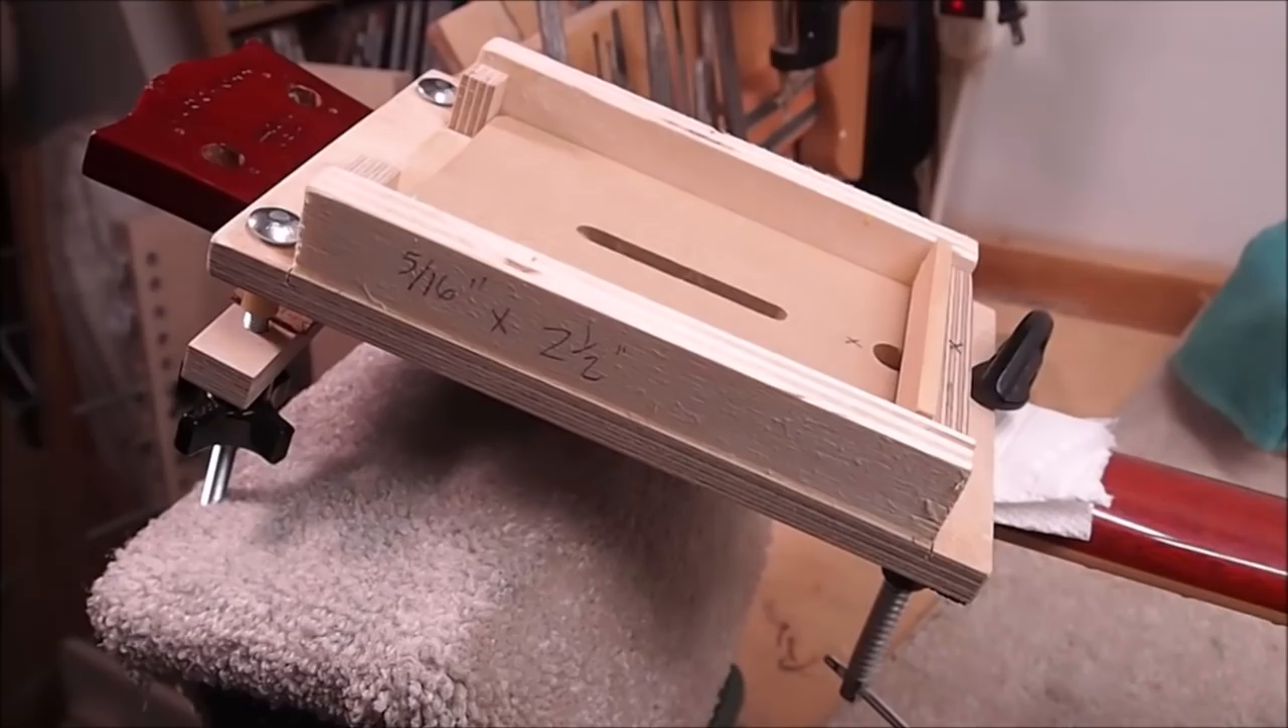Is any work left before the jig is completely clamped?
No.